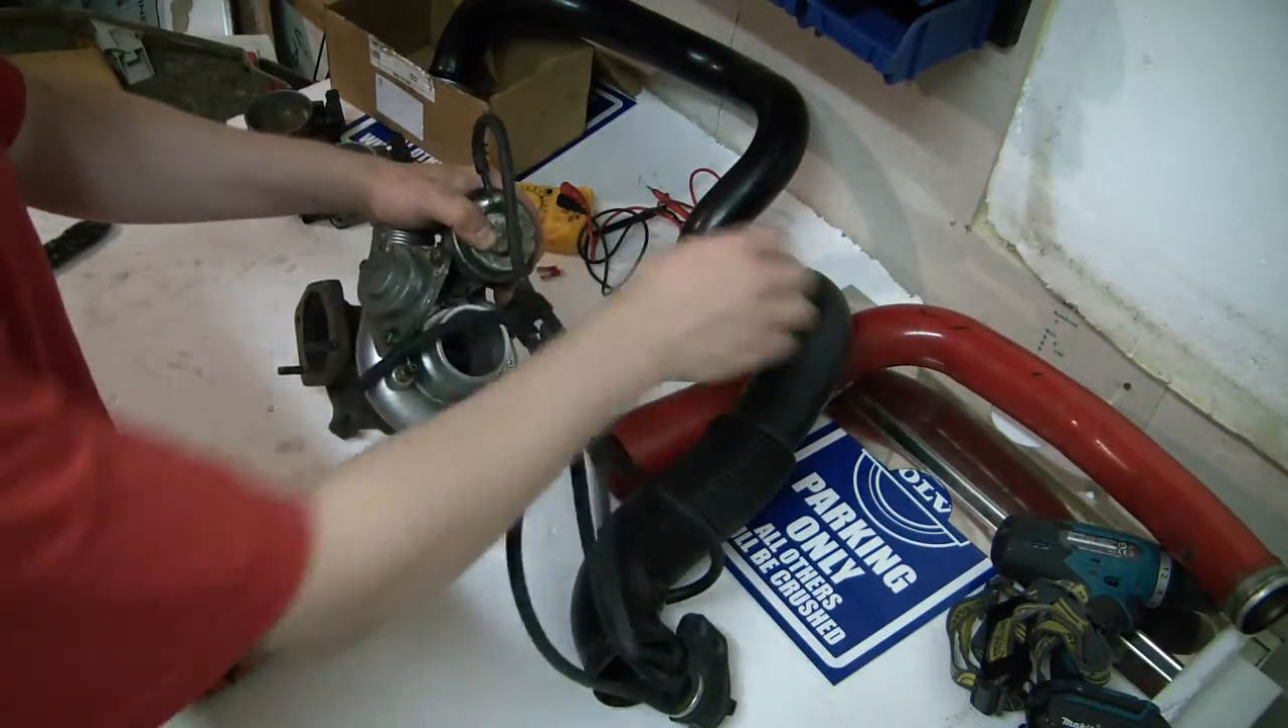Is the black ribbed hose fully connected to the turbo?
No.